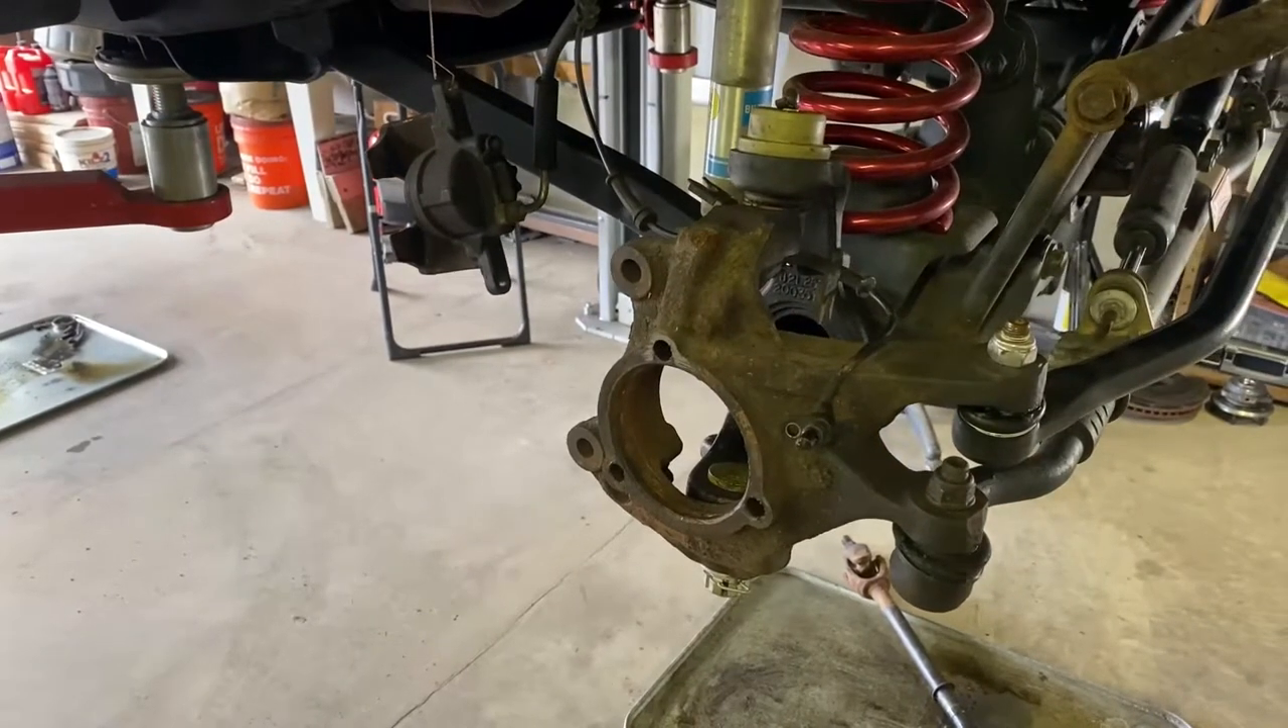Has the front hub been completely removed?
Yes.